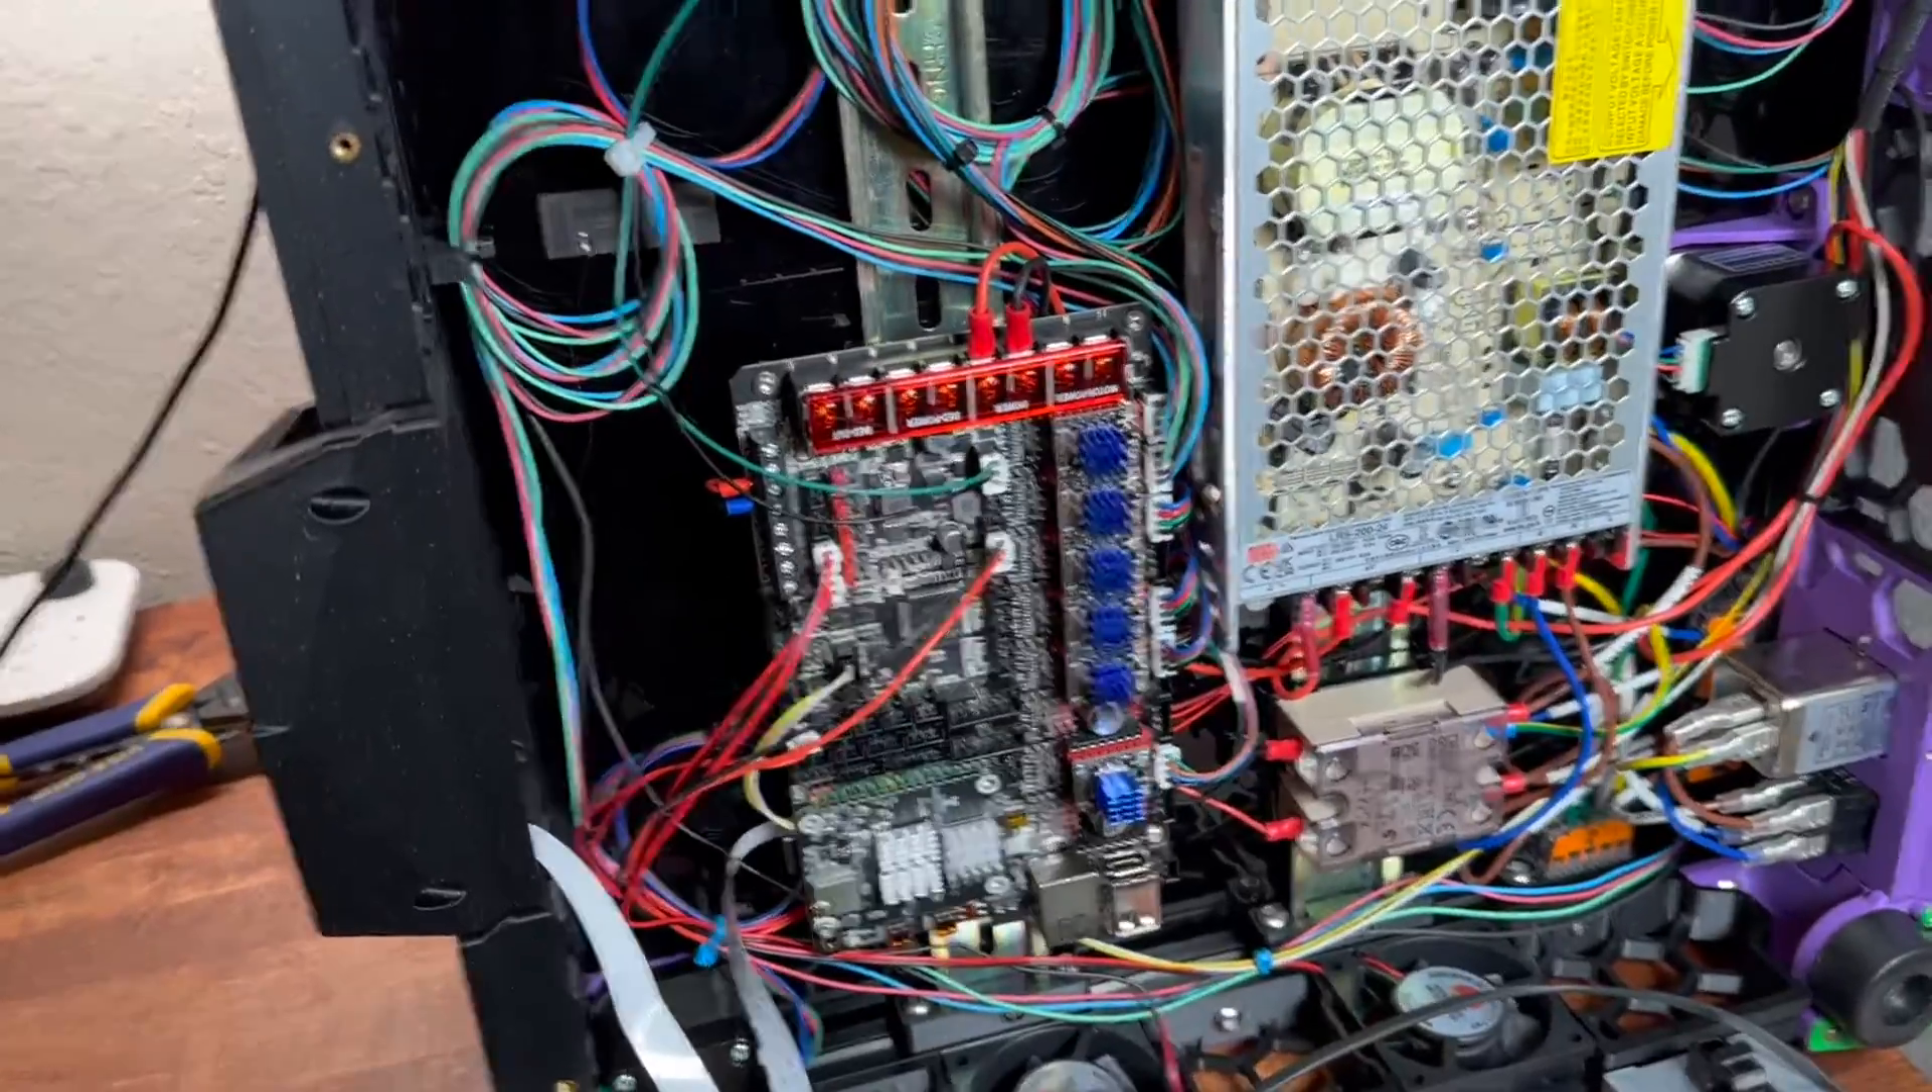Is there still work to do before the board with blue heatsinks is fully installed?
No.